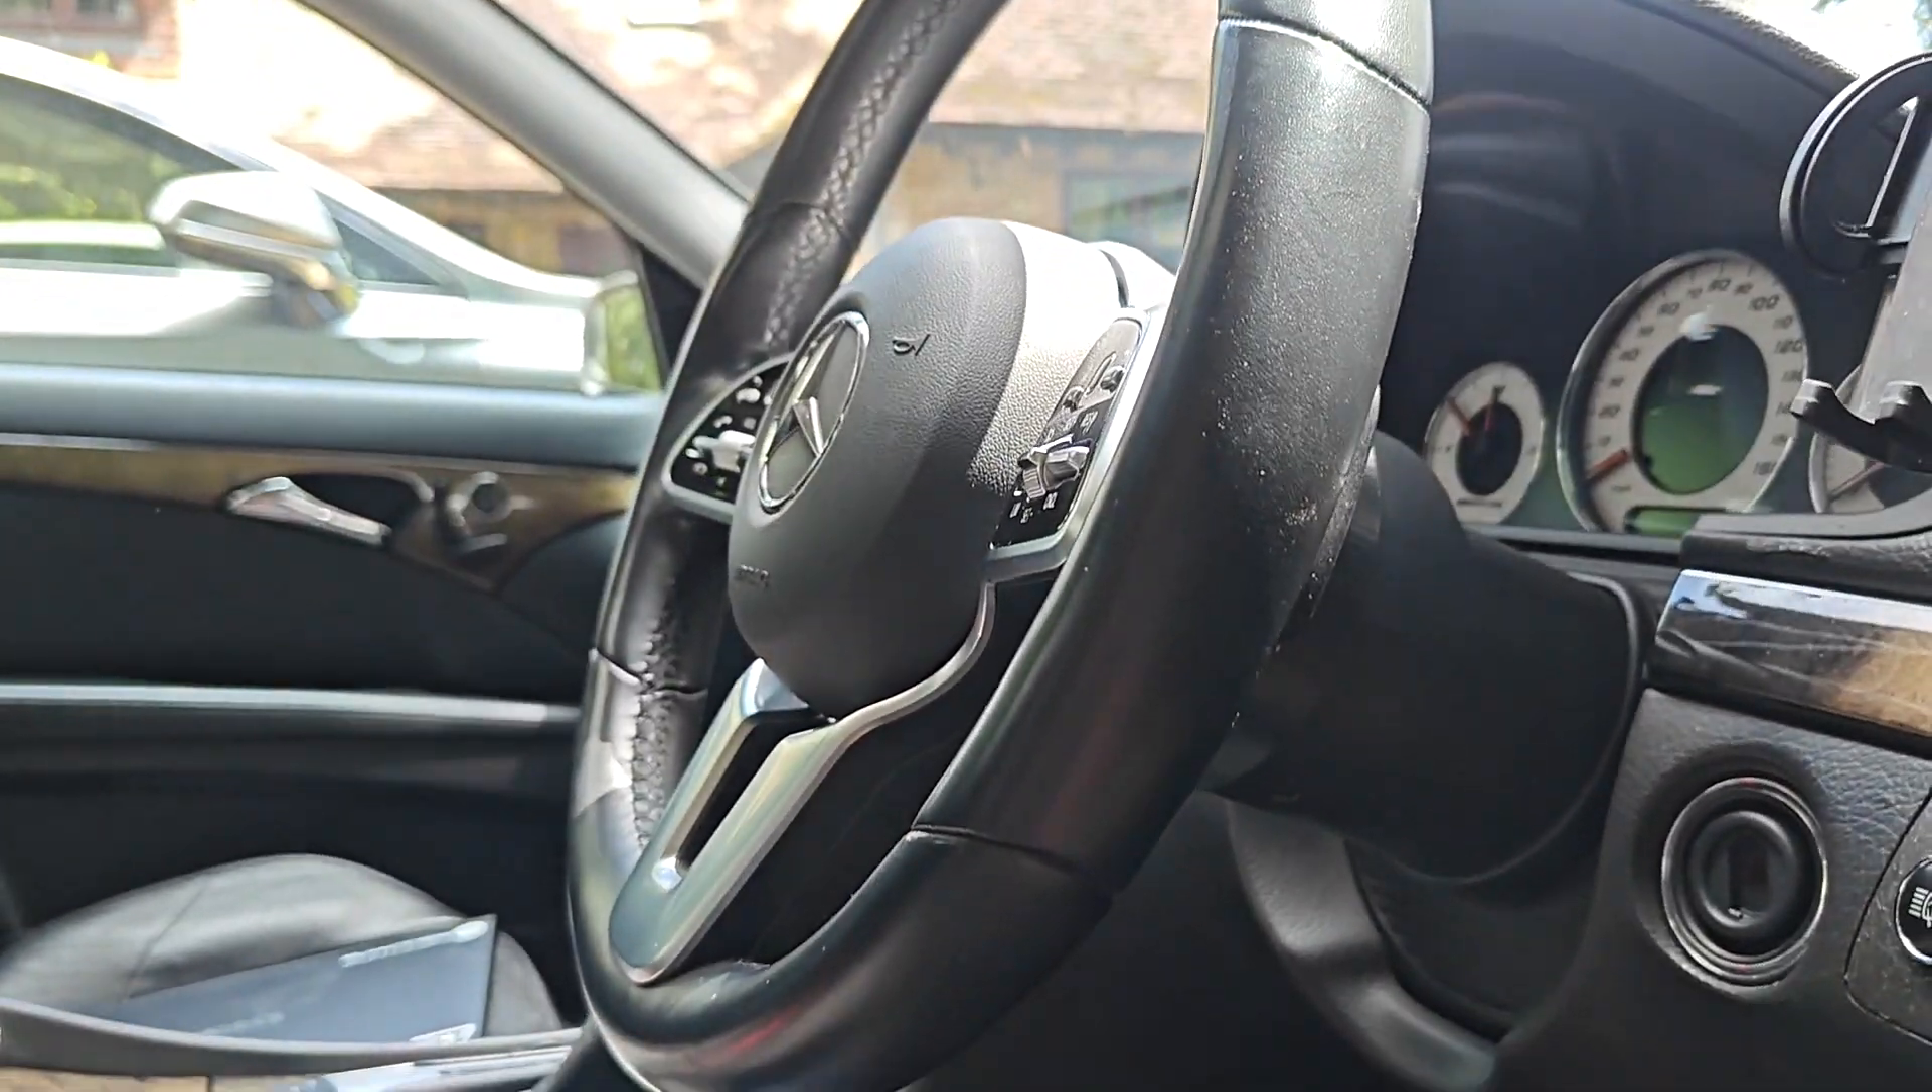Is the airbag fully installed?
Yes.